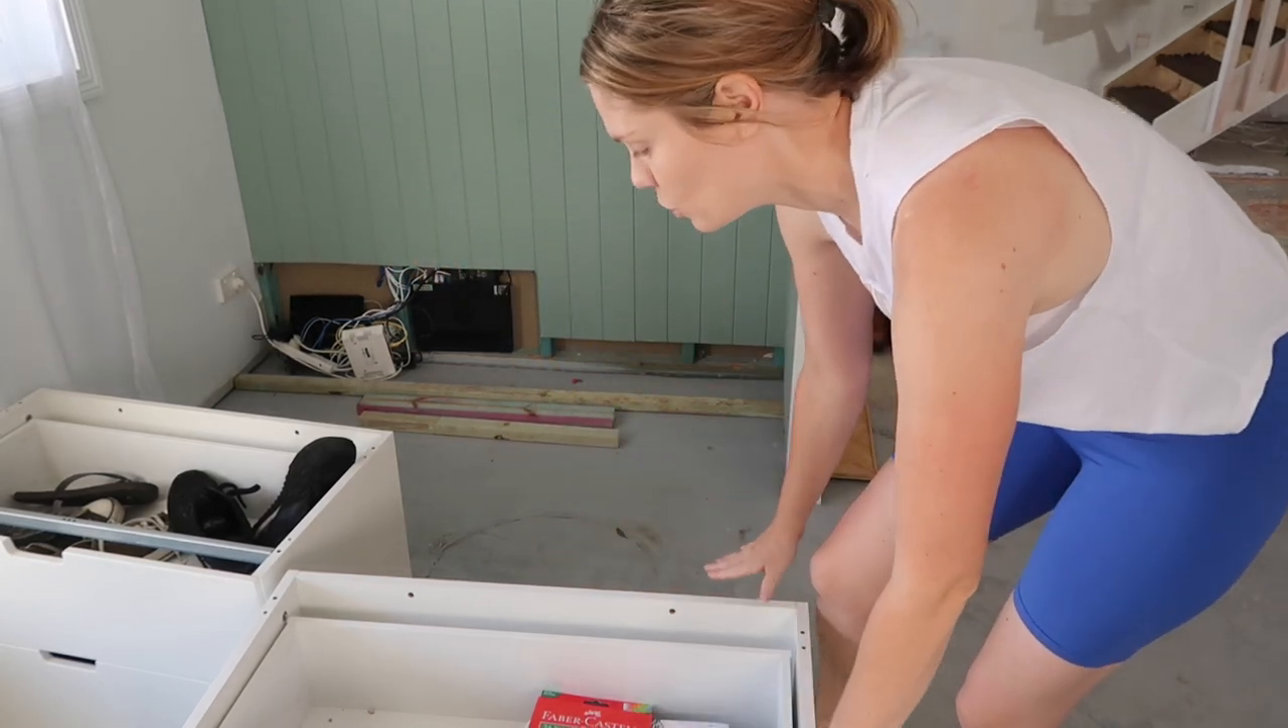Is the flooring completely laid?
No.